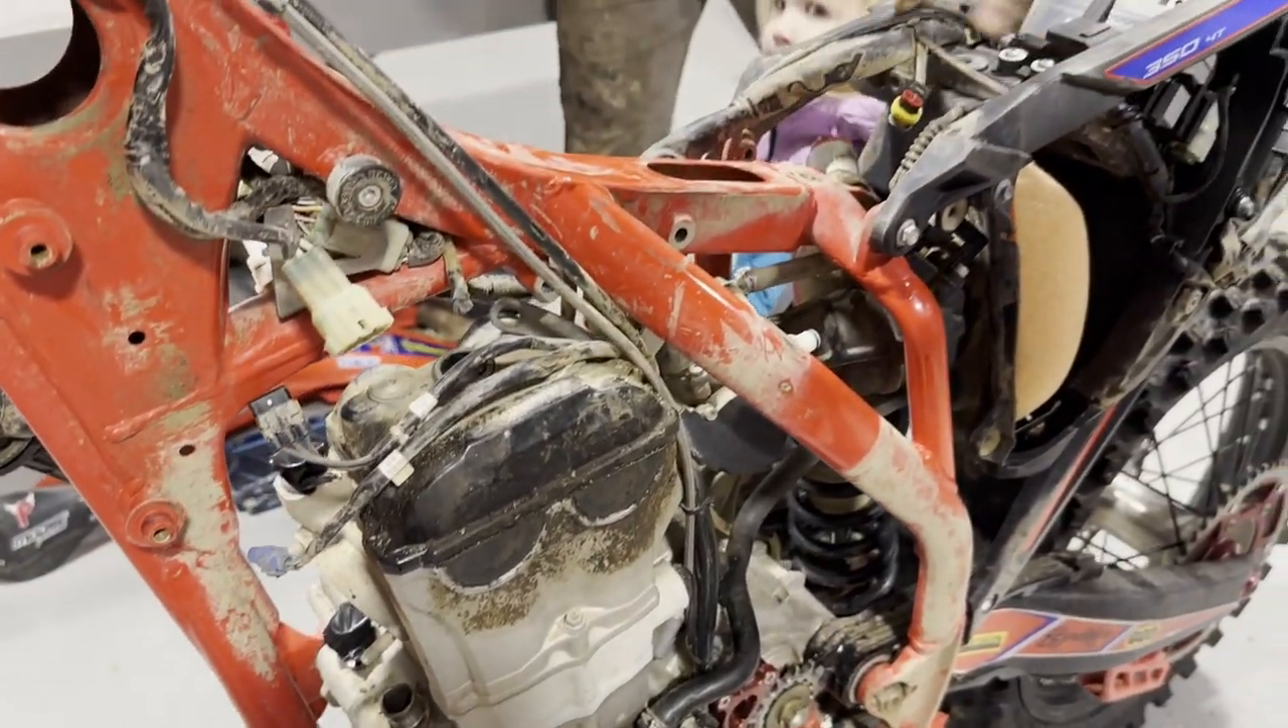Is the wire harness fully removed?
No.